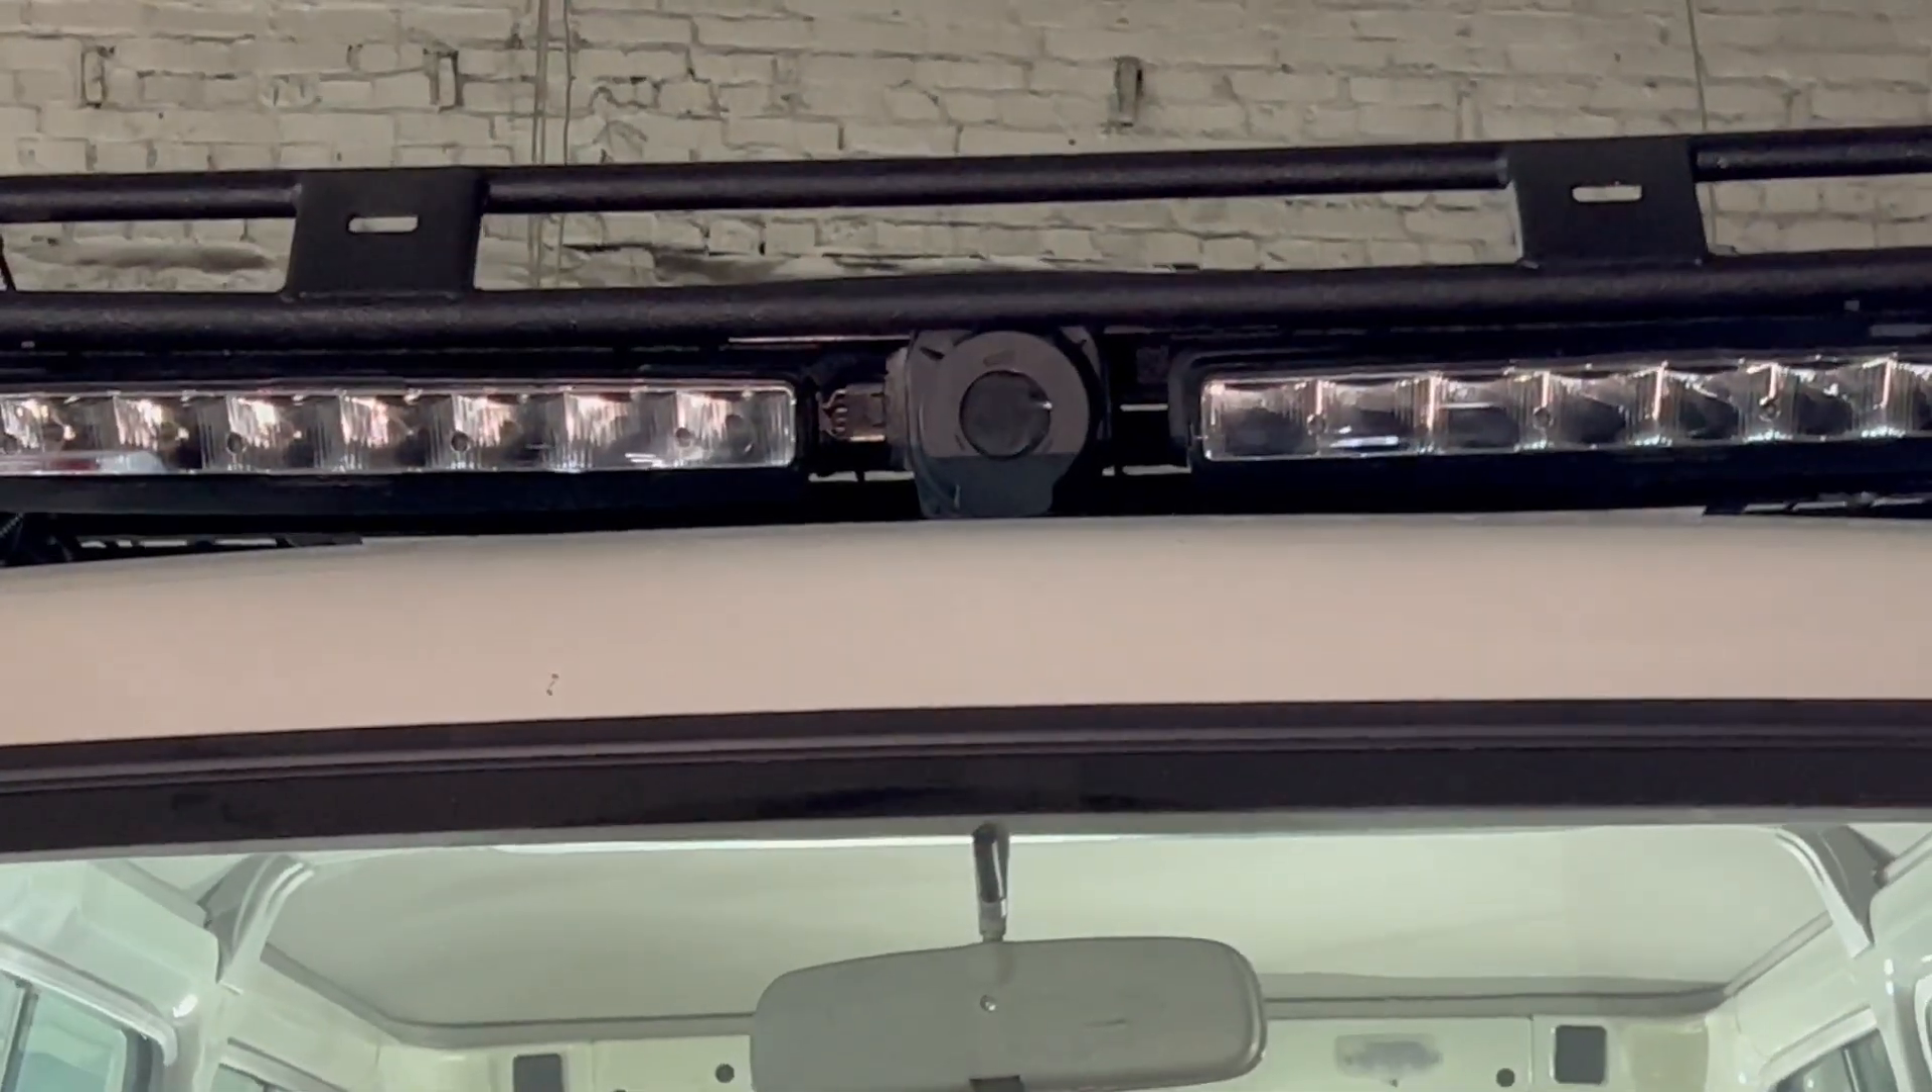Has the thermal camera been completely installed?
Yes.